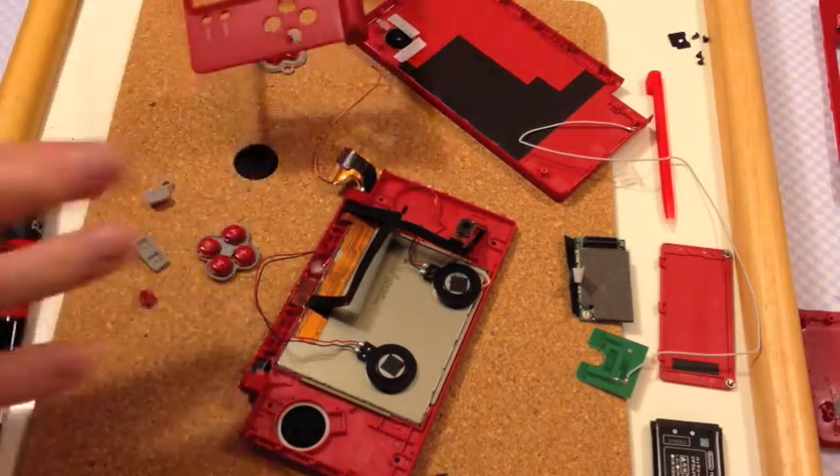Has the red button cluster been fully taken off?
Yes.